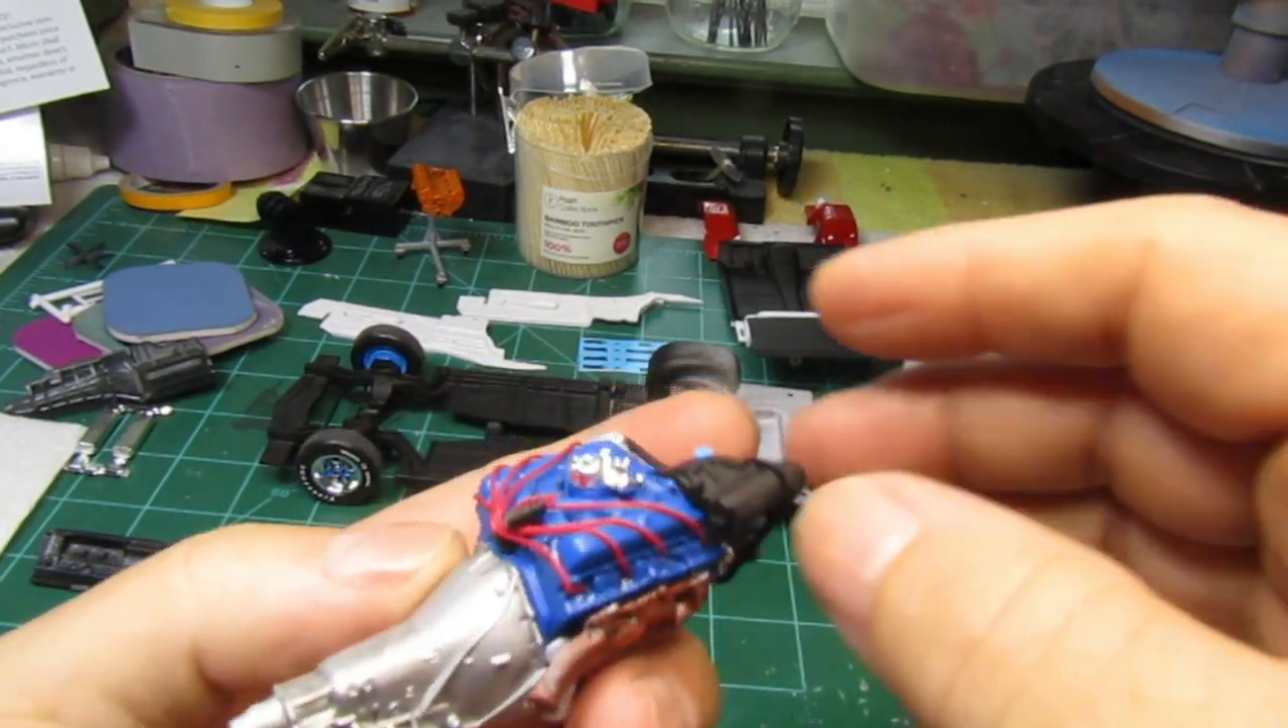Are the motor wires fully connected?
Yes.